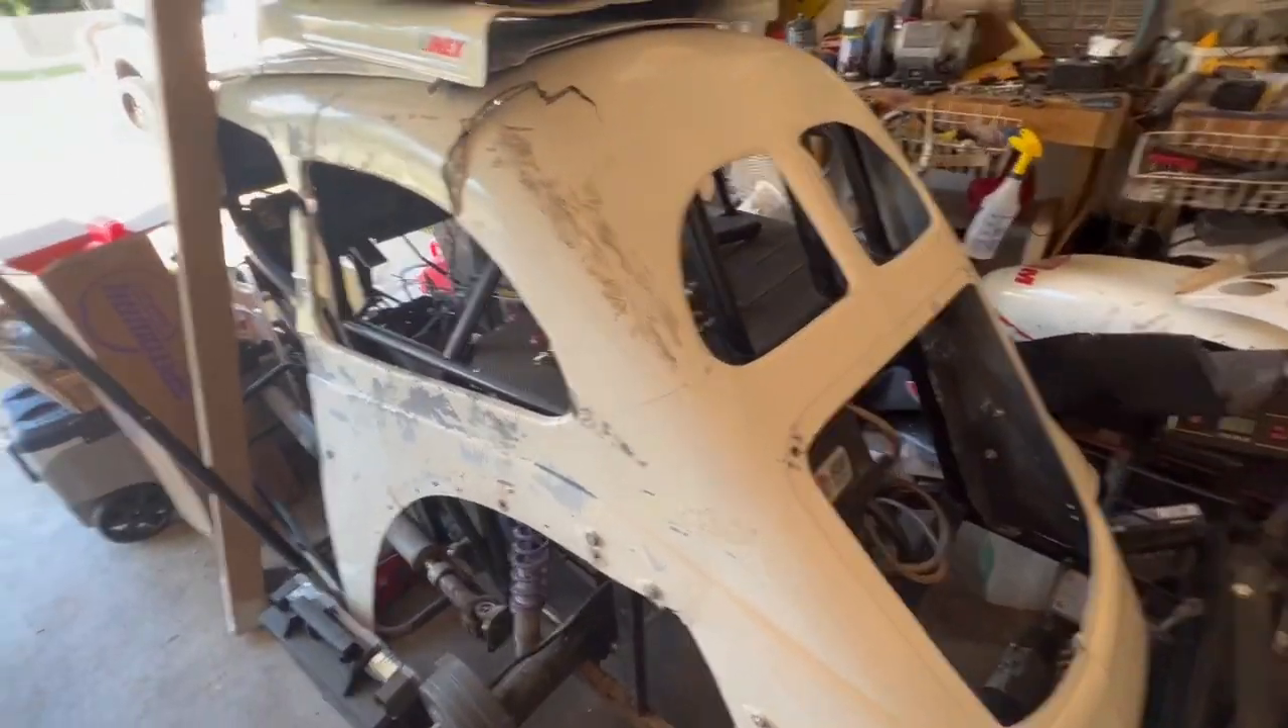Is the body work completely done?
No.